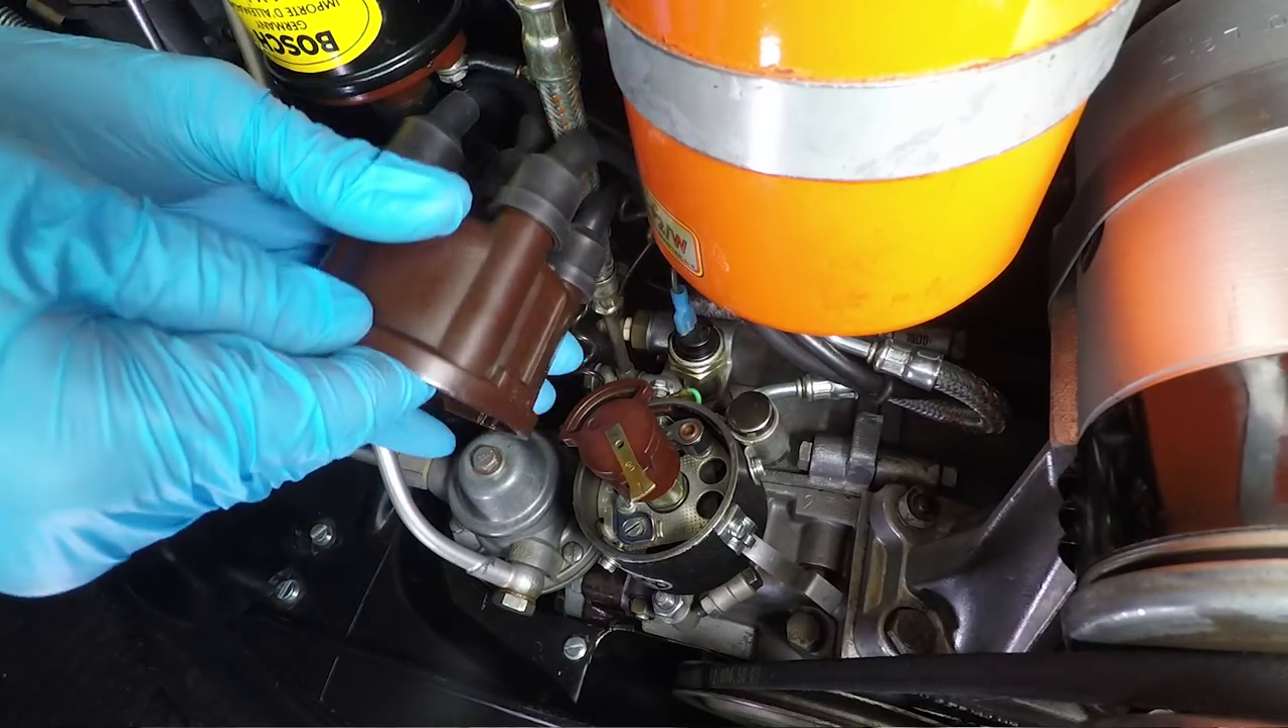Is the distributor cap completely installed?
No.